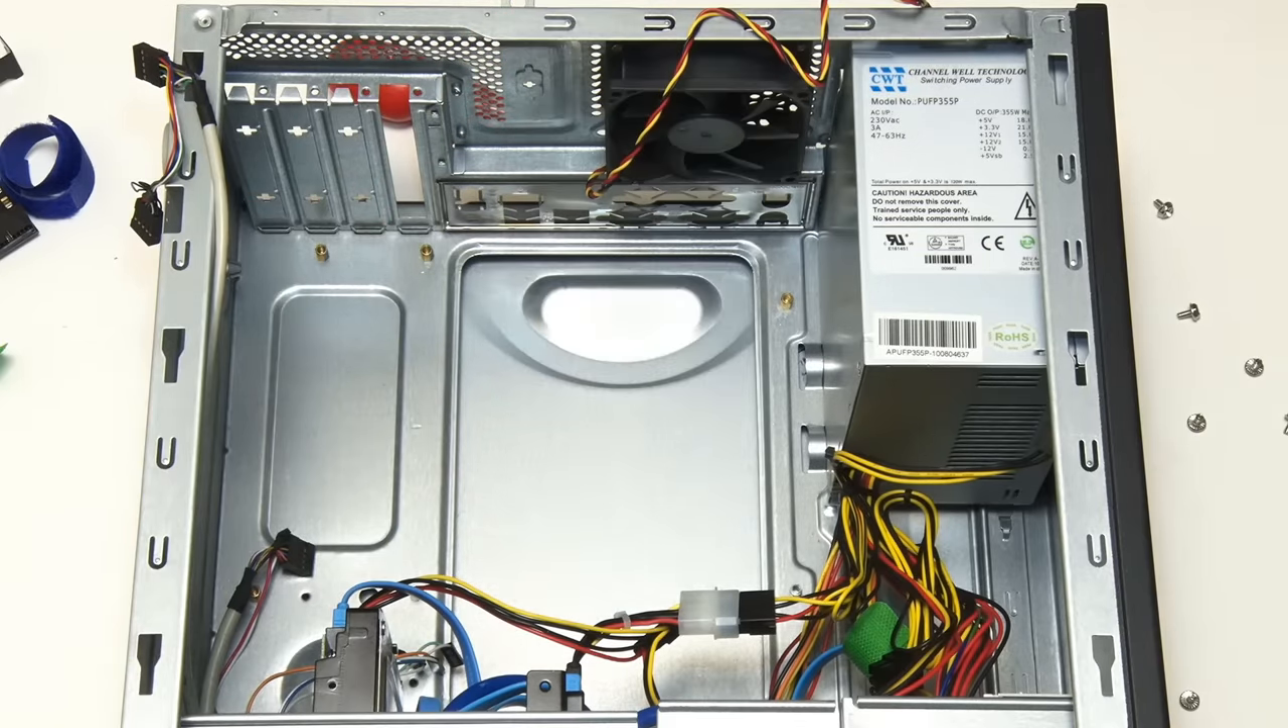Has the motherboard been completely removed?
Yes.